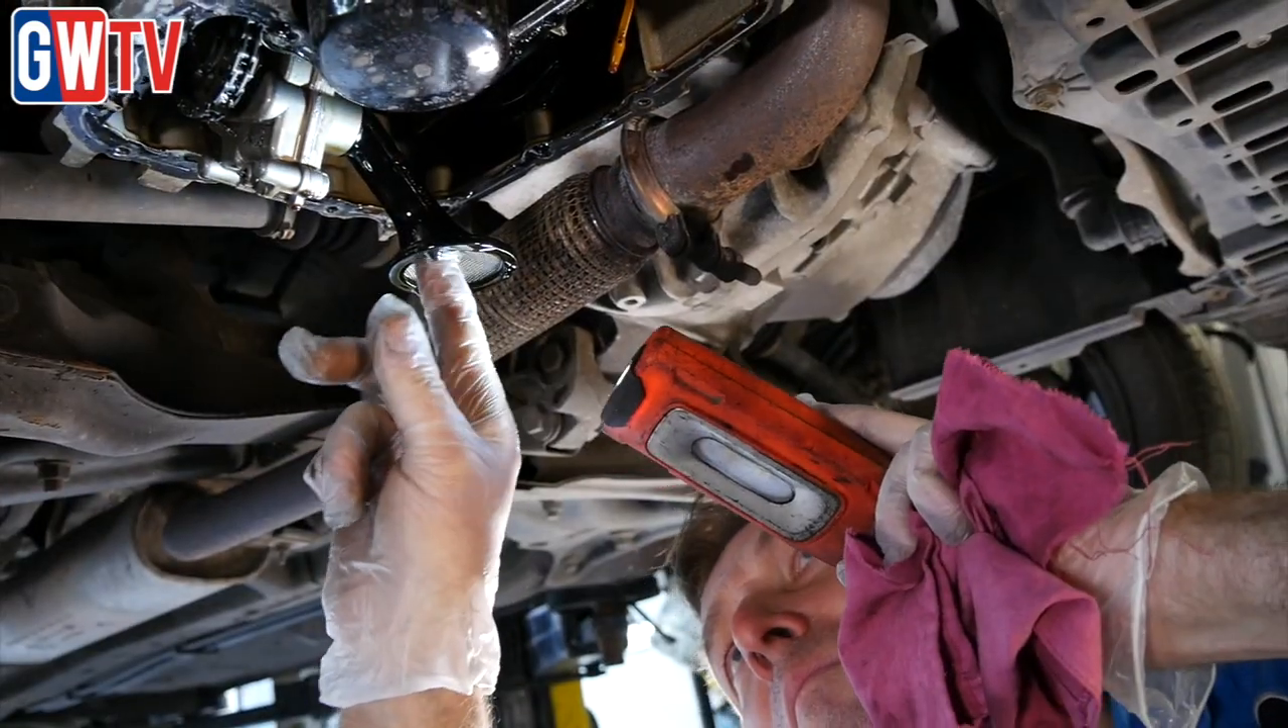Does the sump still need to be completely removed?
No.